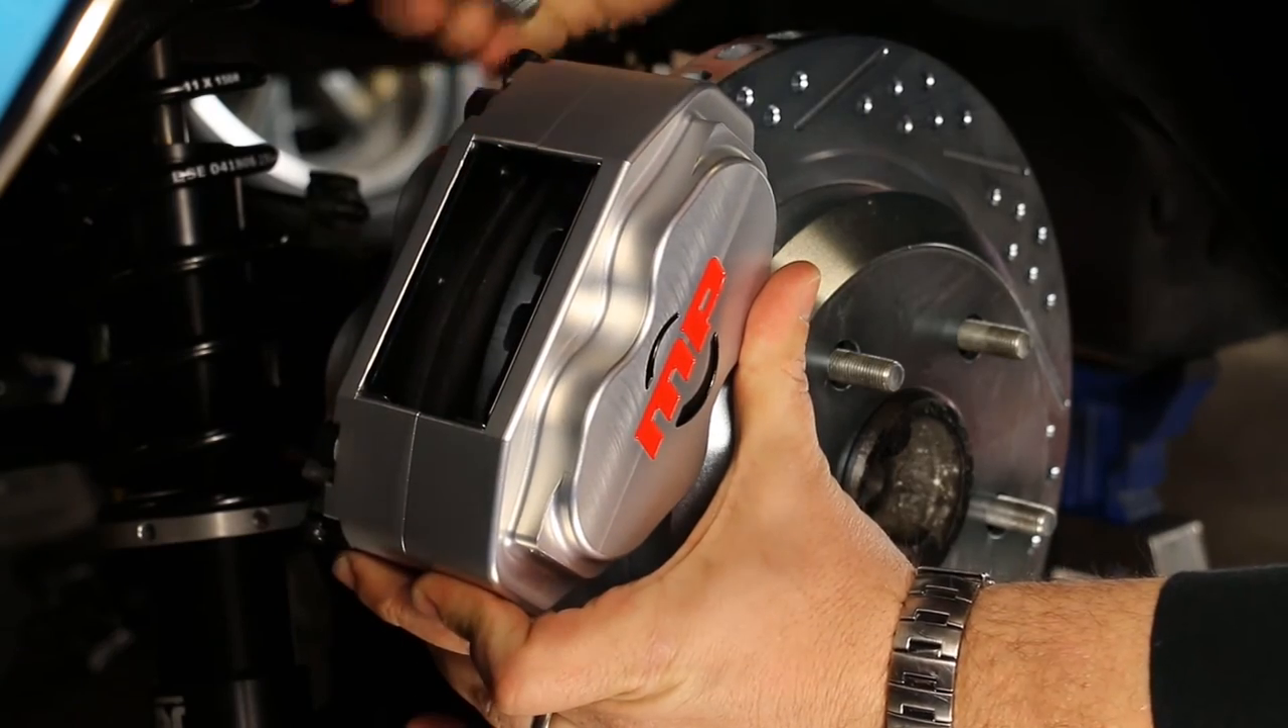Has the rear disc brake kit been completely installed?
No.